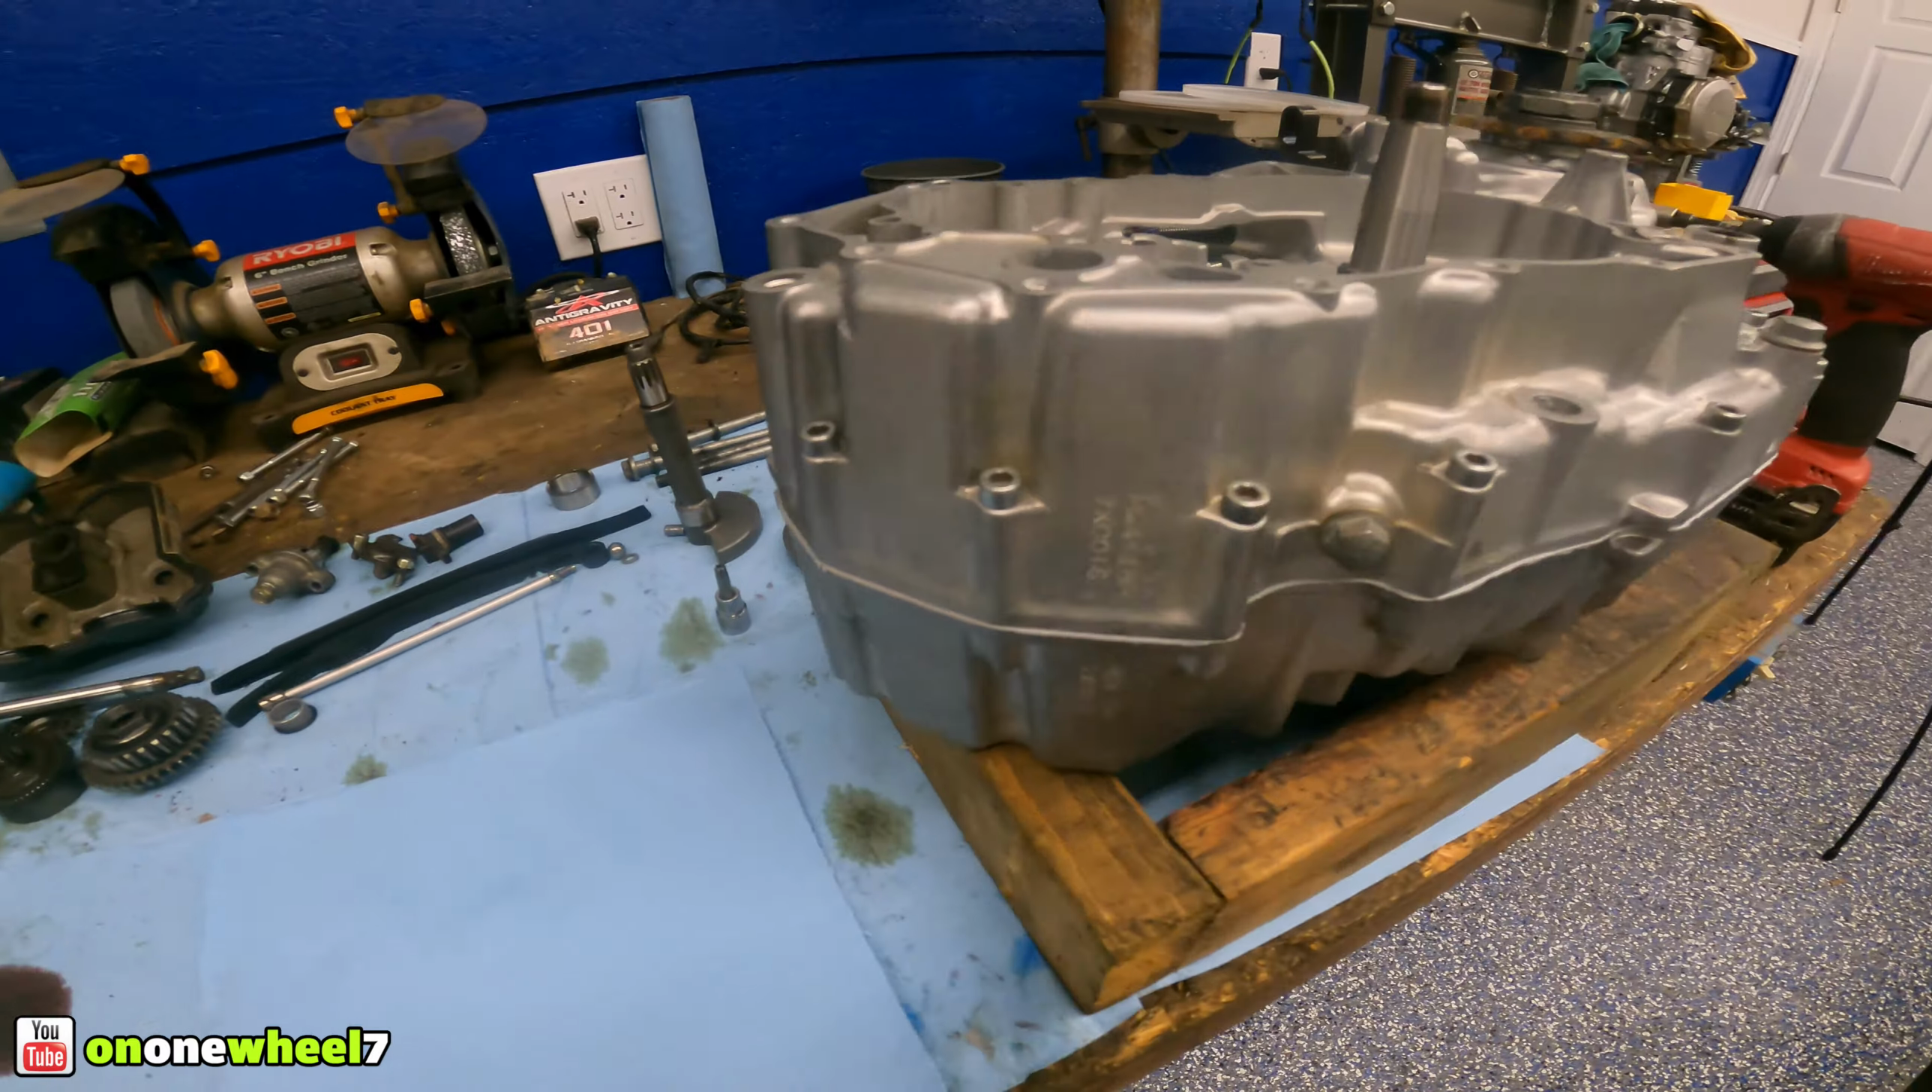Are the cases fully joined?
Yes.